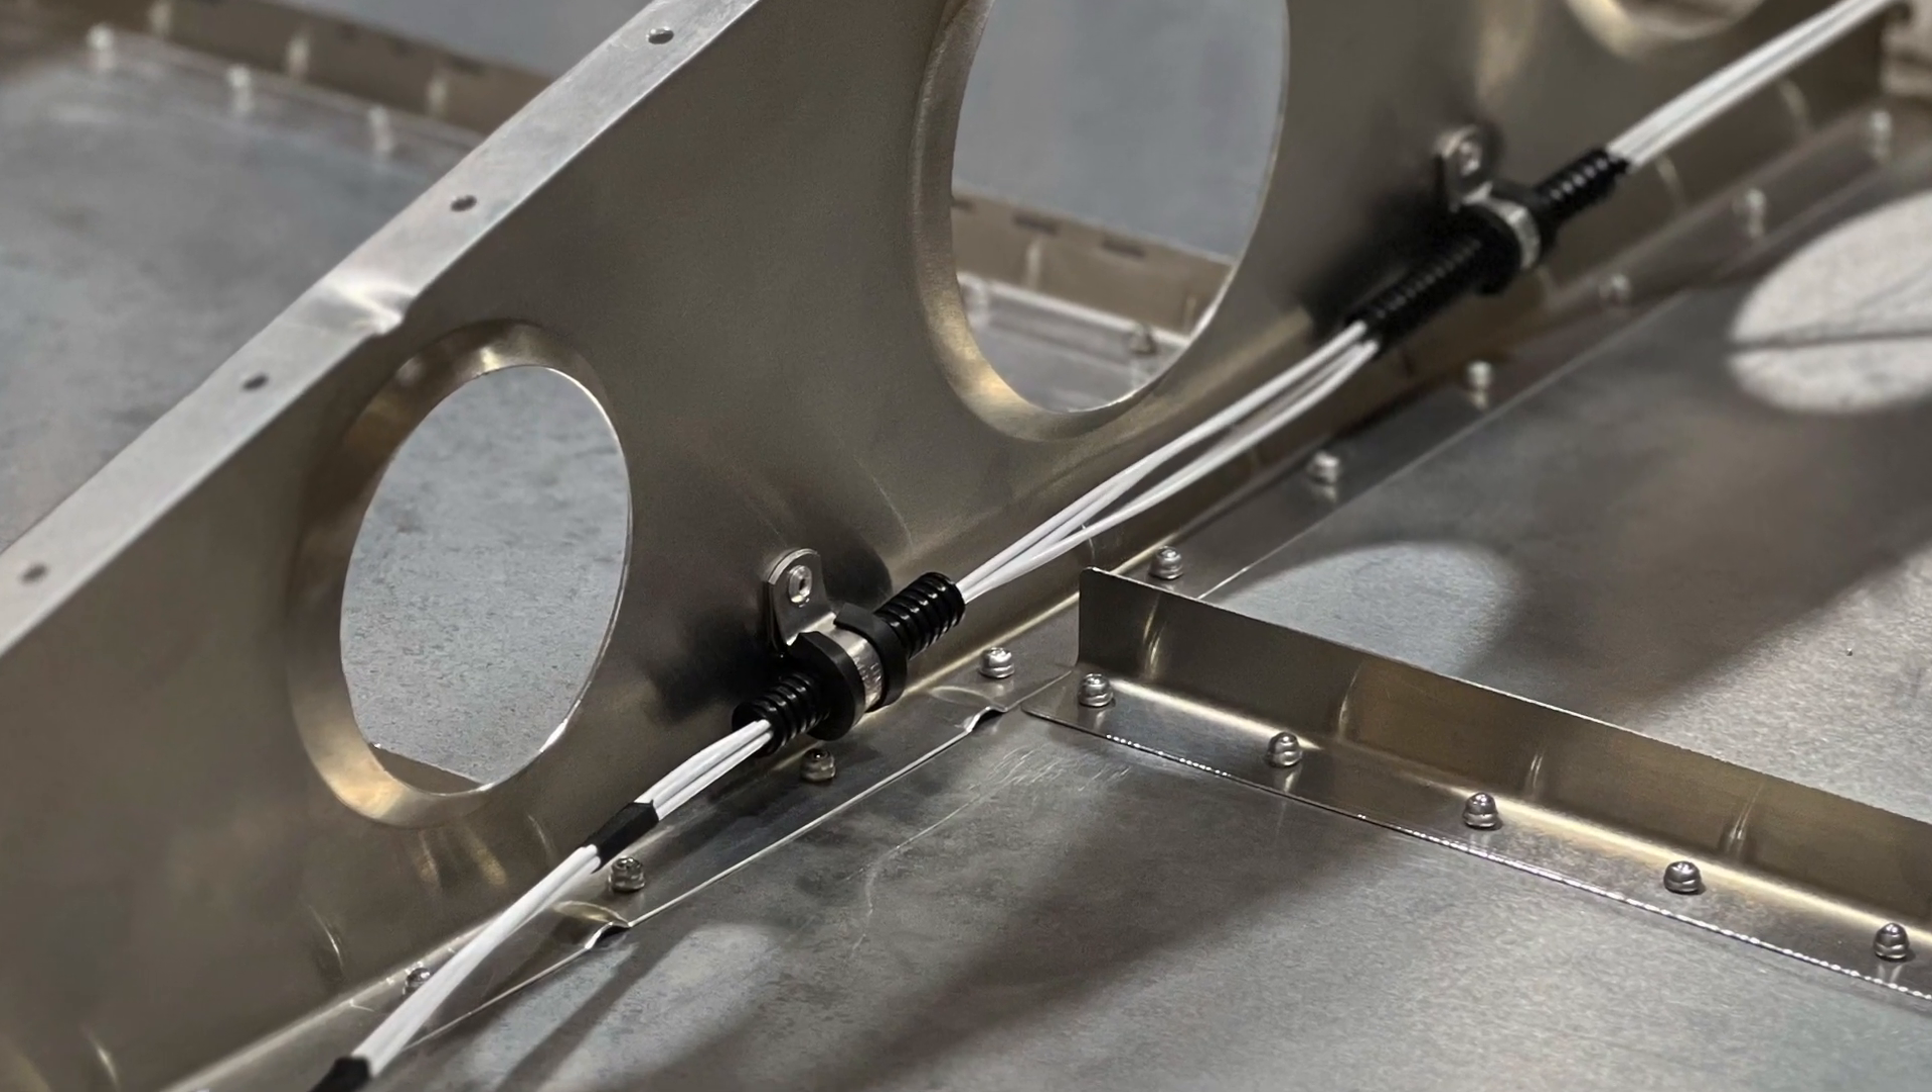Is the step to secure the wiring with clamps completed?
Yes.